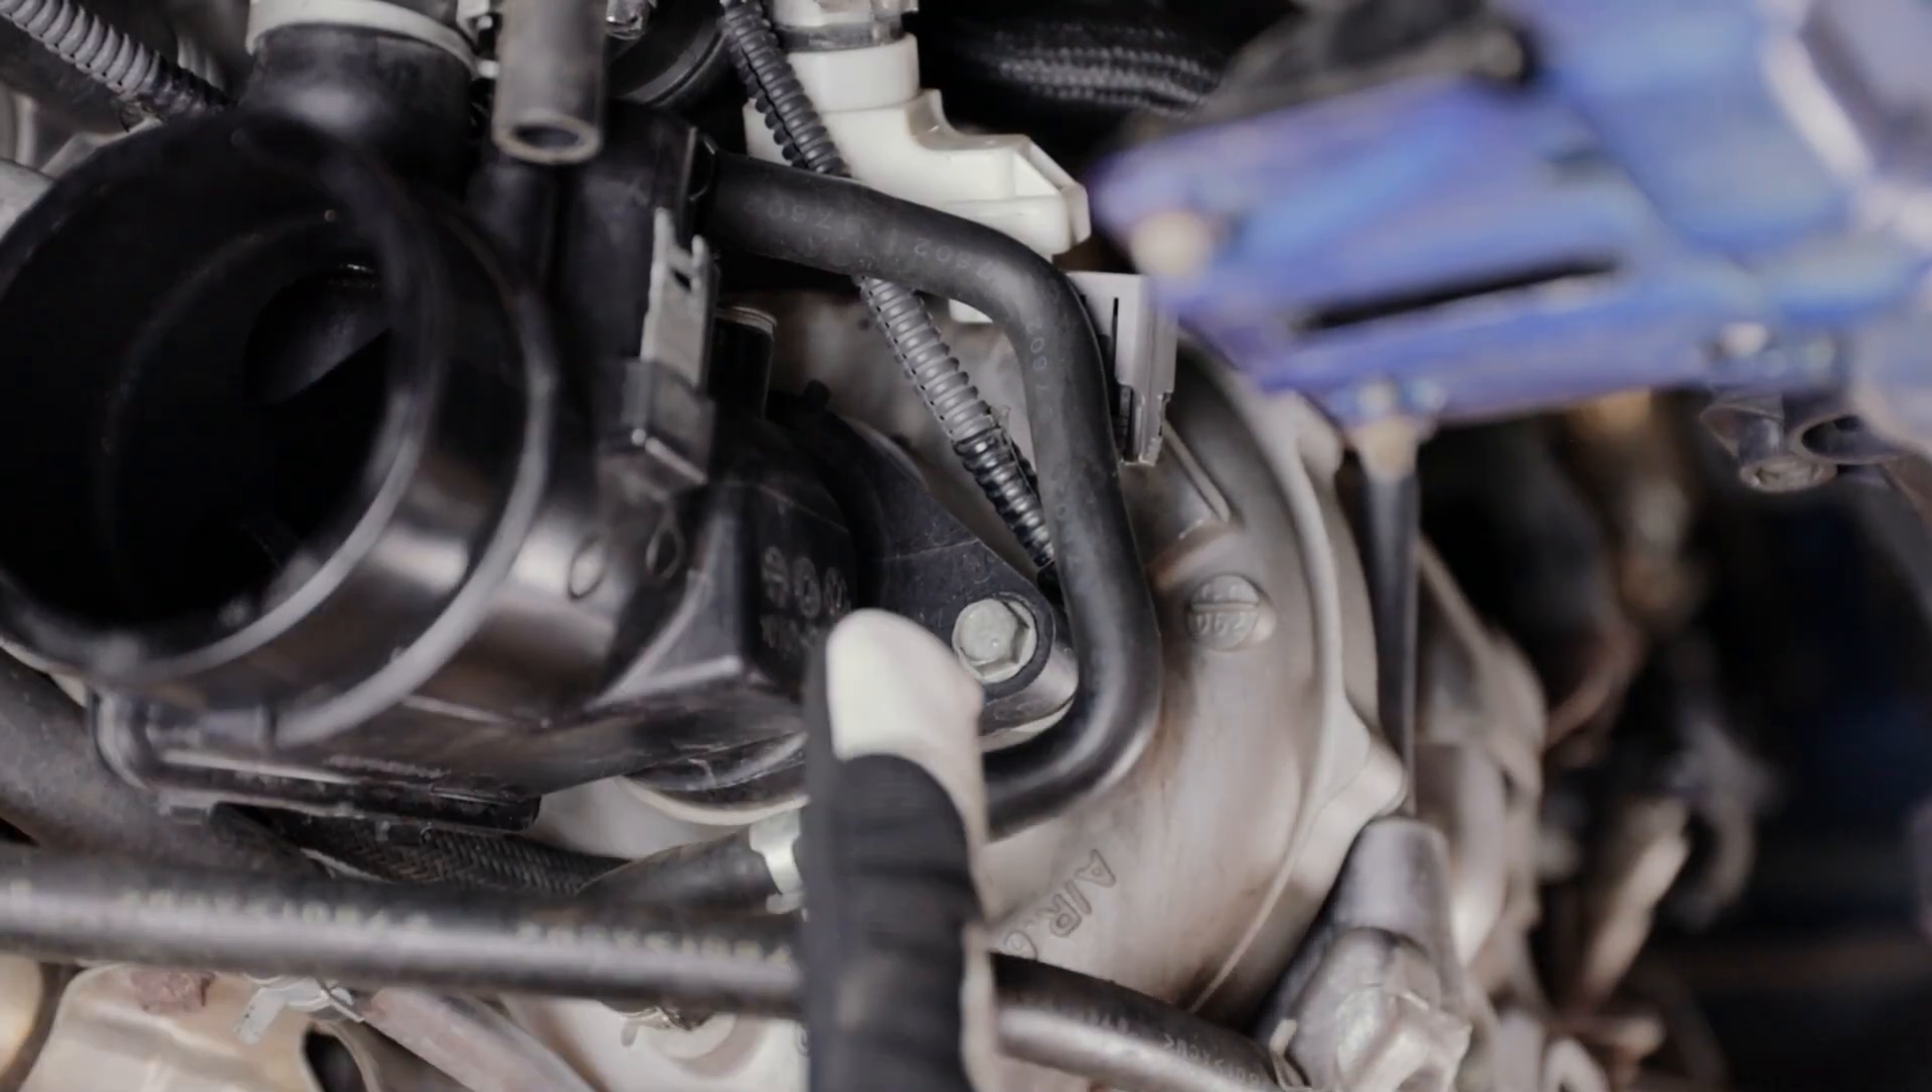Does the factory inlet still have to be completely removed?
Yes.